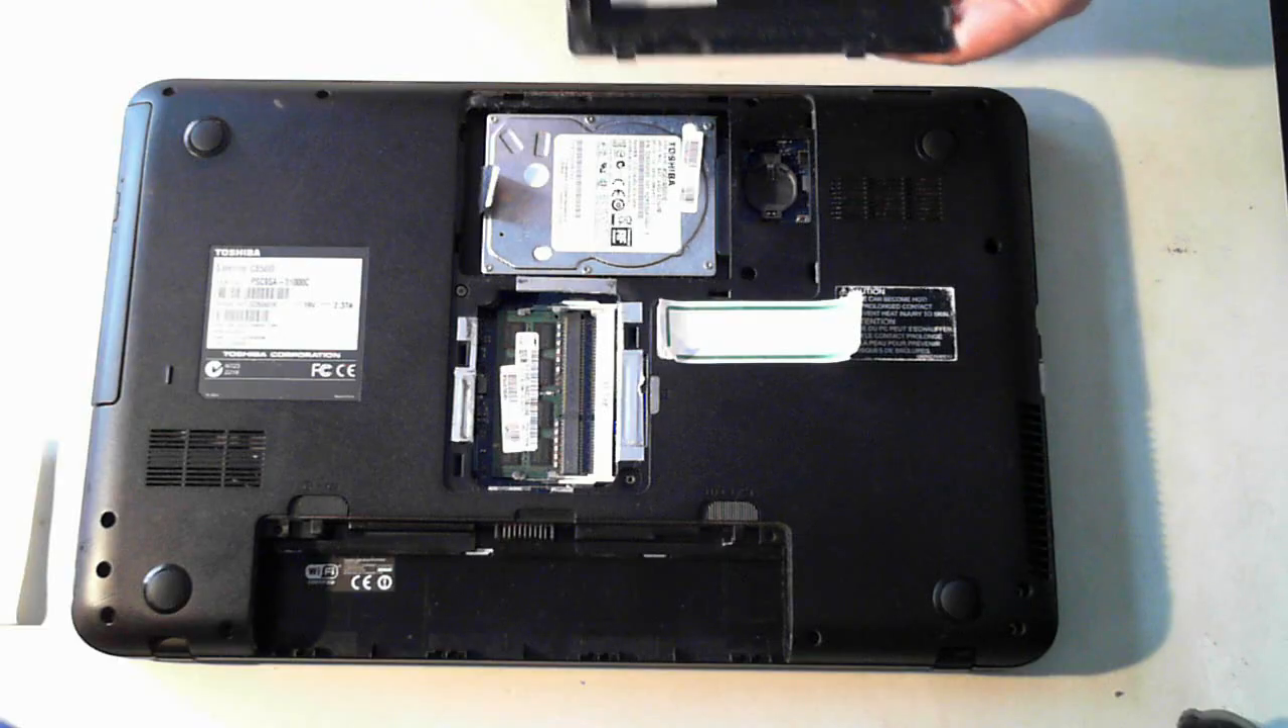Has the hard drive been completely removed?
No.